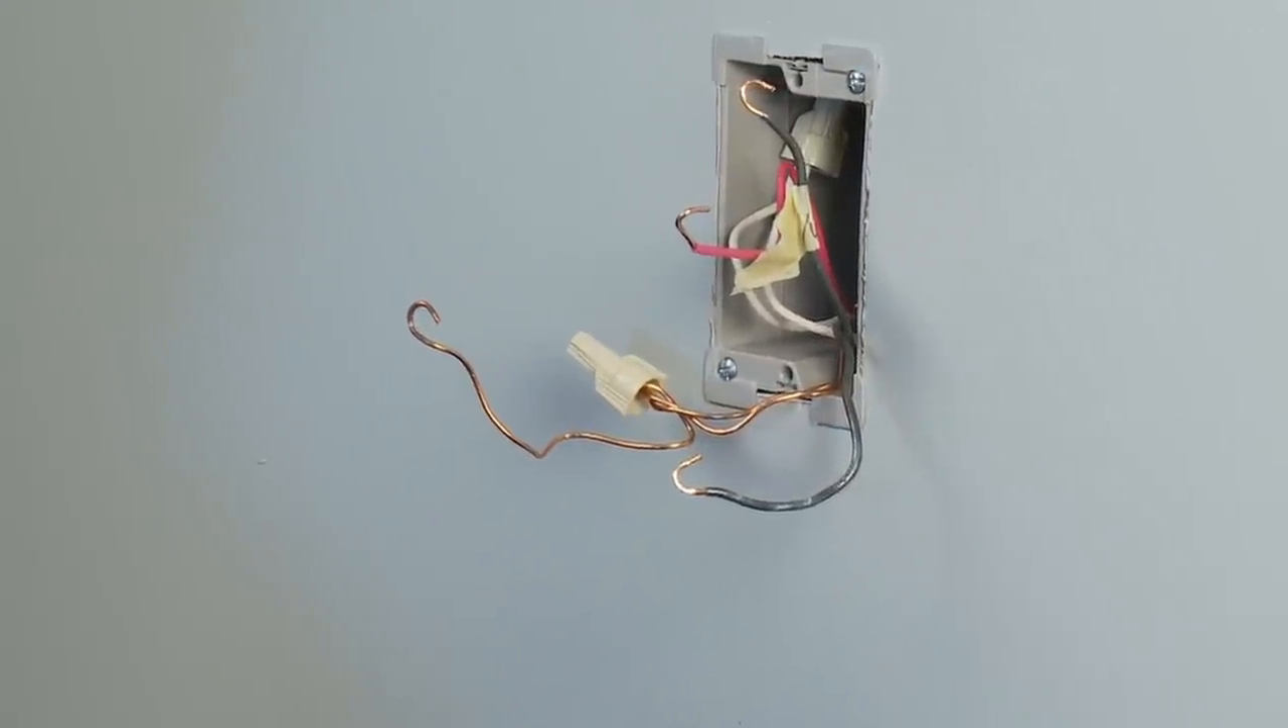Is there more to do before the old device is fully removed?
No.